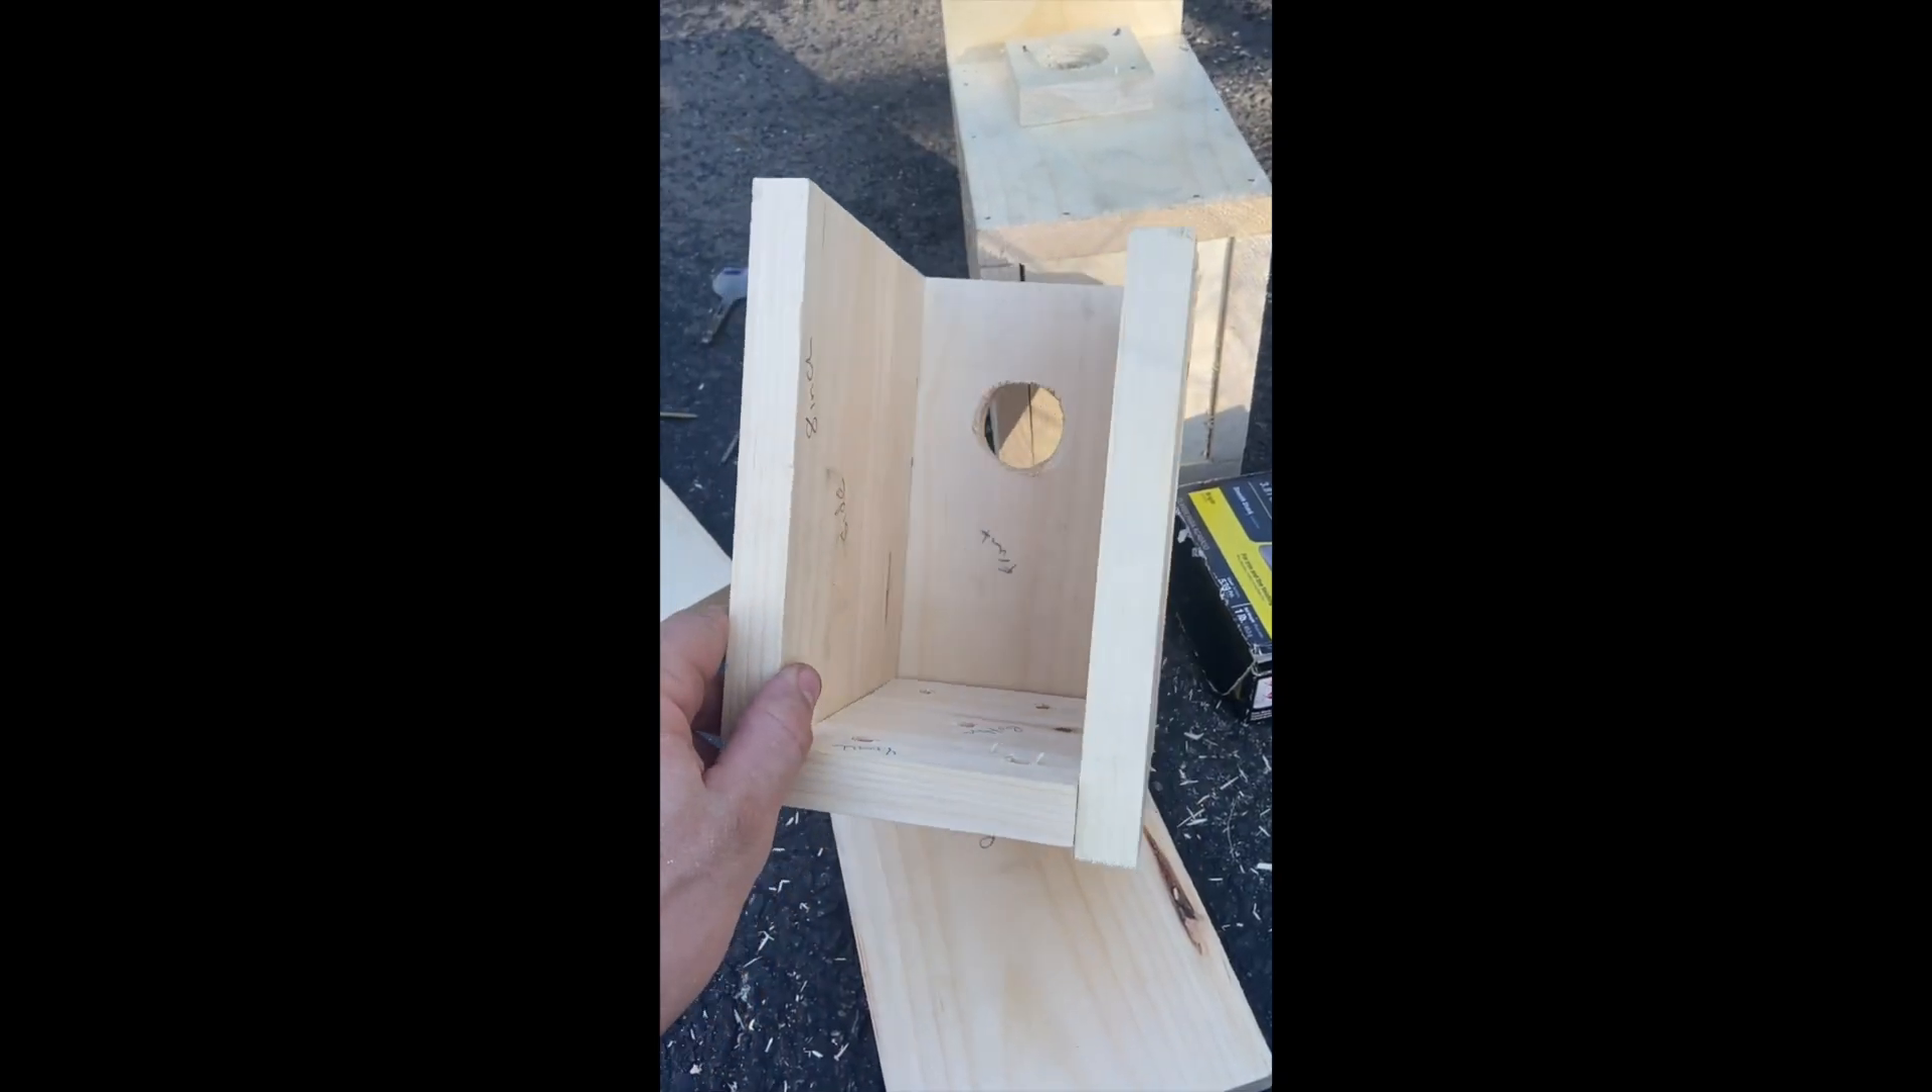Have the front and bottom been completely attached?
Yes.